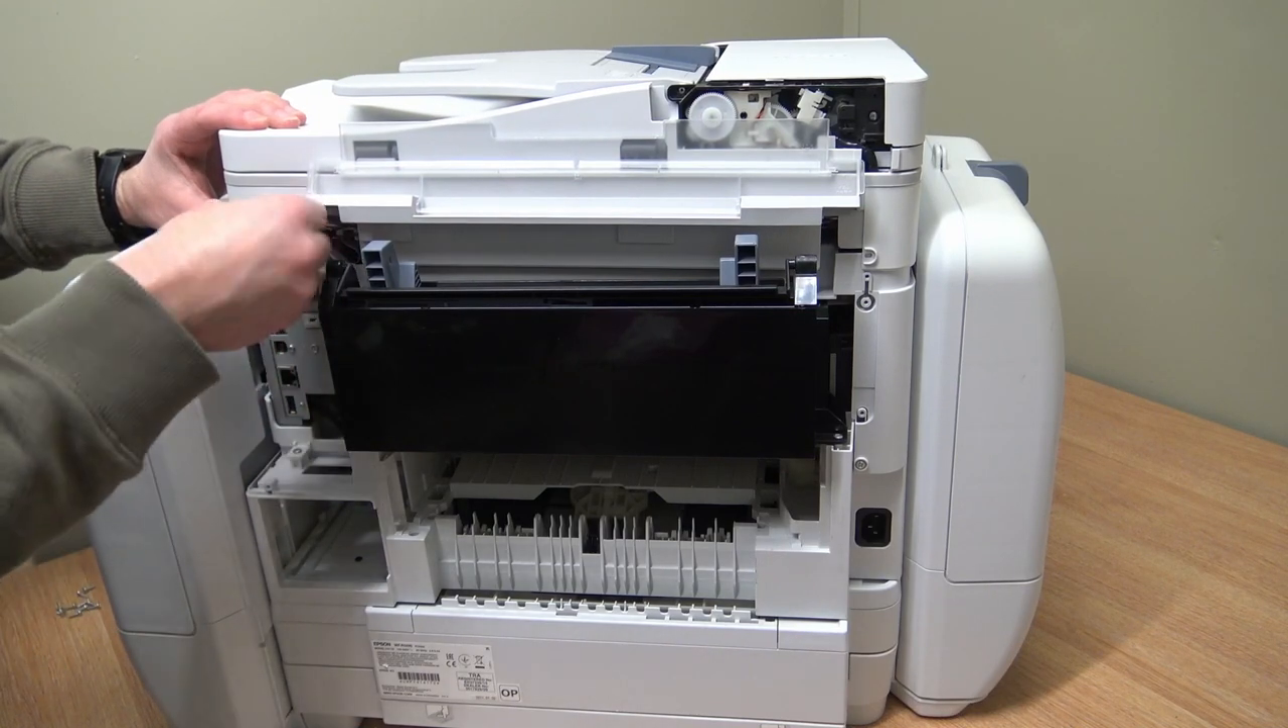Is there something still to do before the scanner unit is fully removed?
Yes.